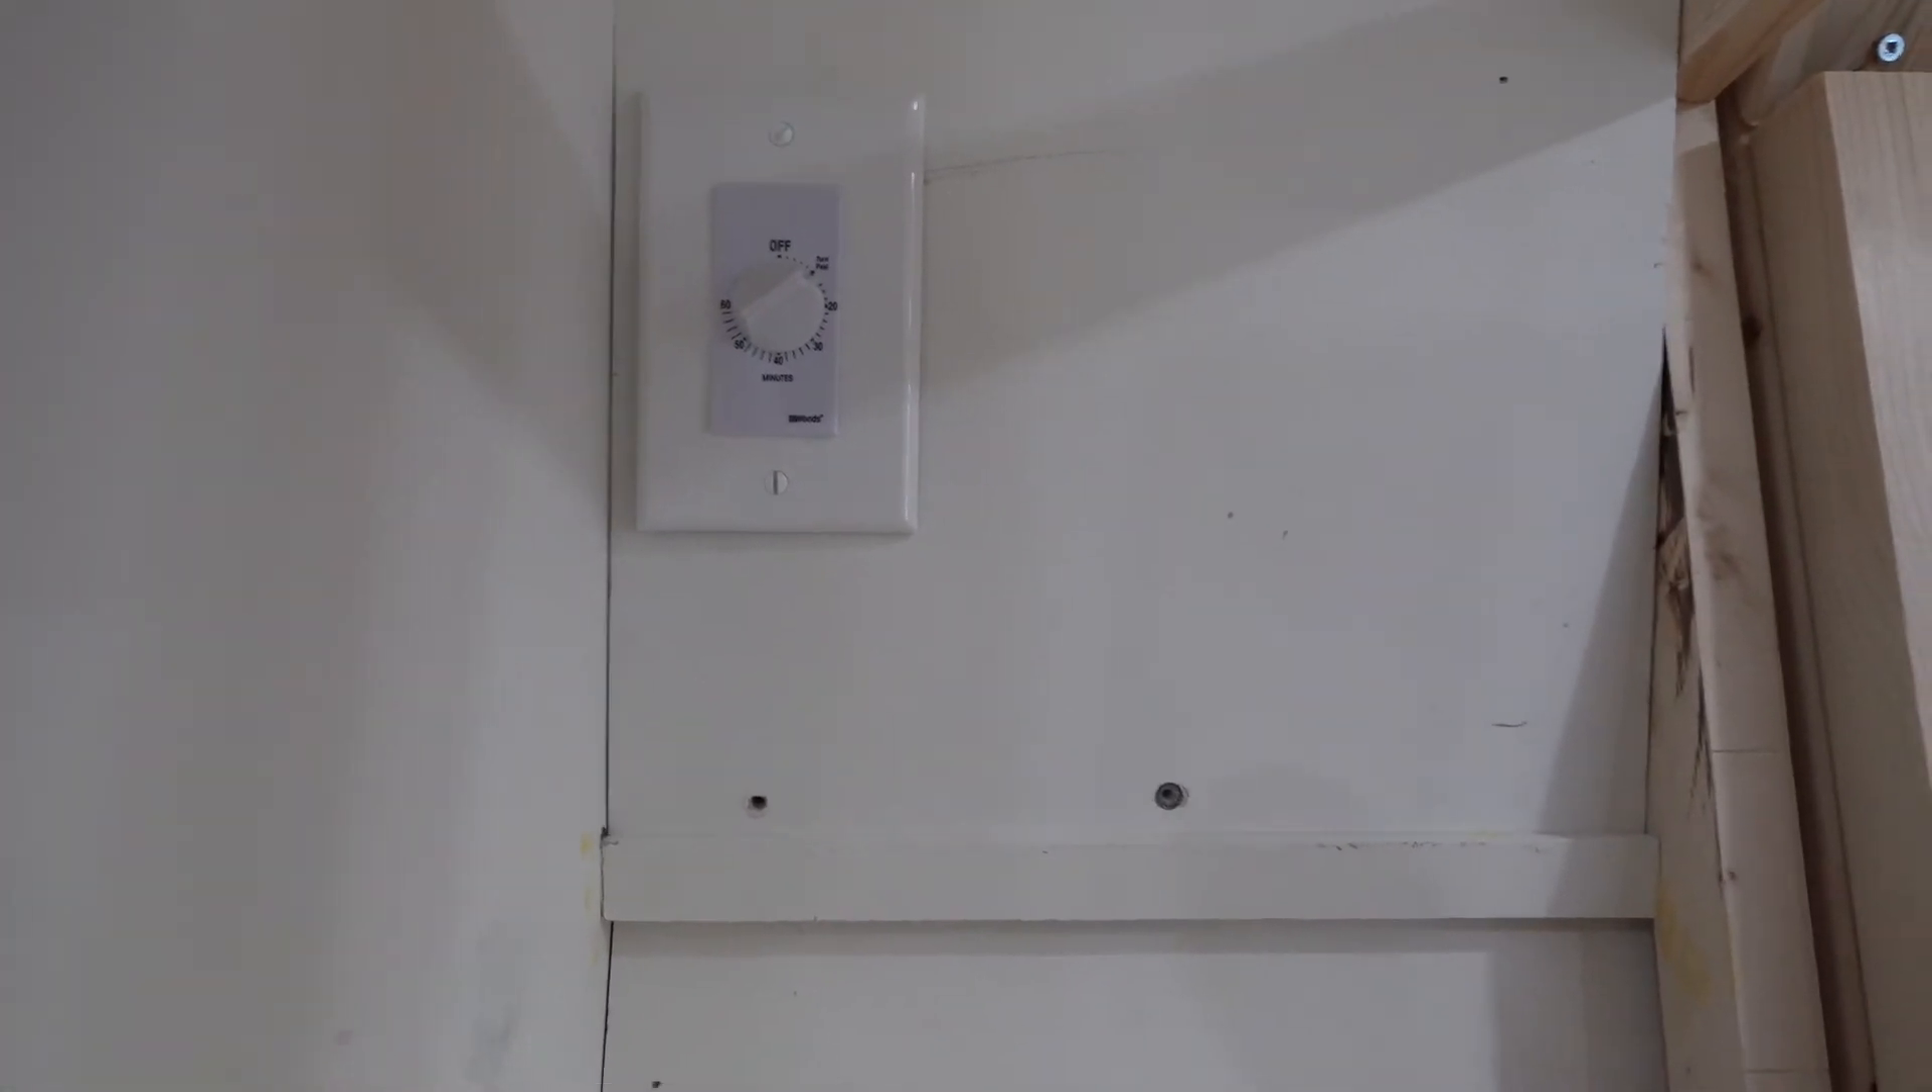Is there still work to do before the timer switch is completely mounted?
No.